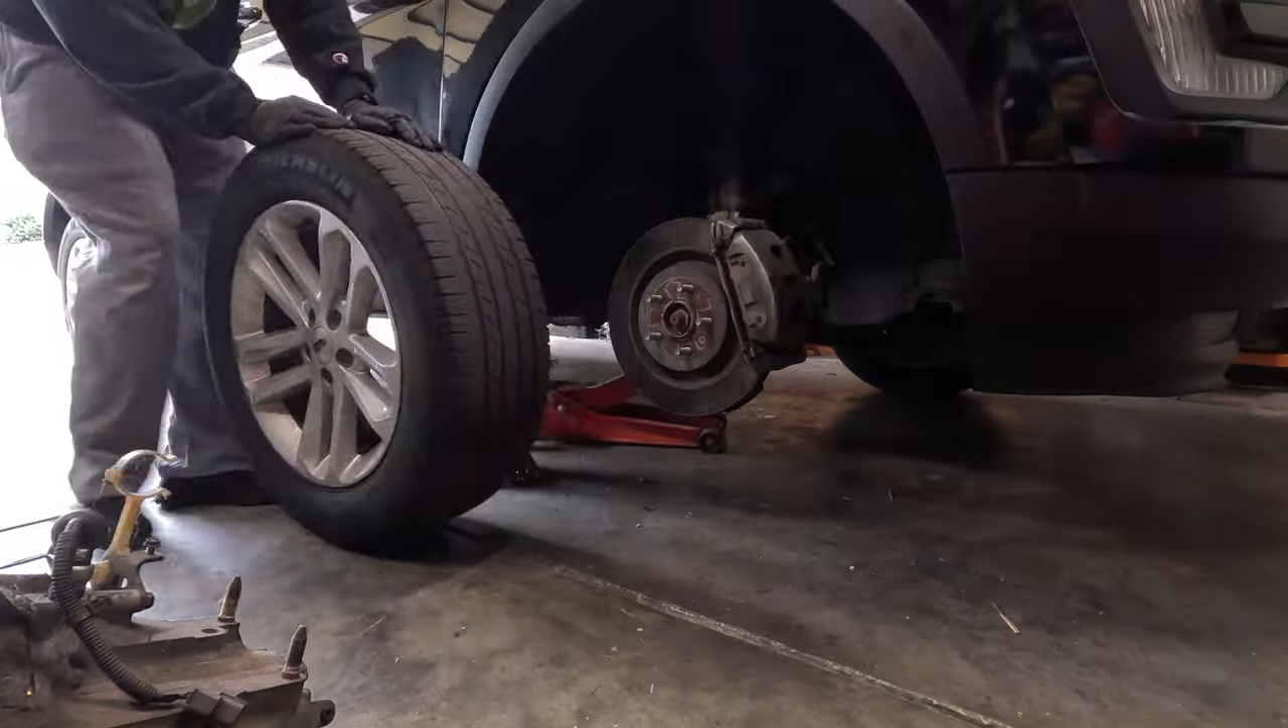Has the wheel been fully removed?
Yes.